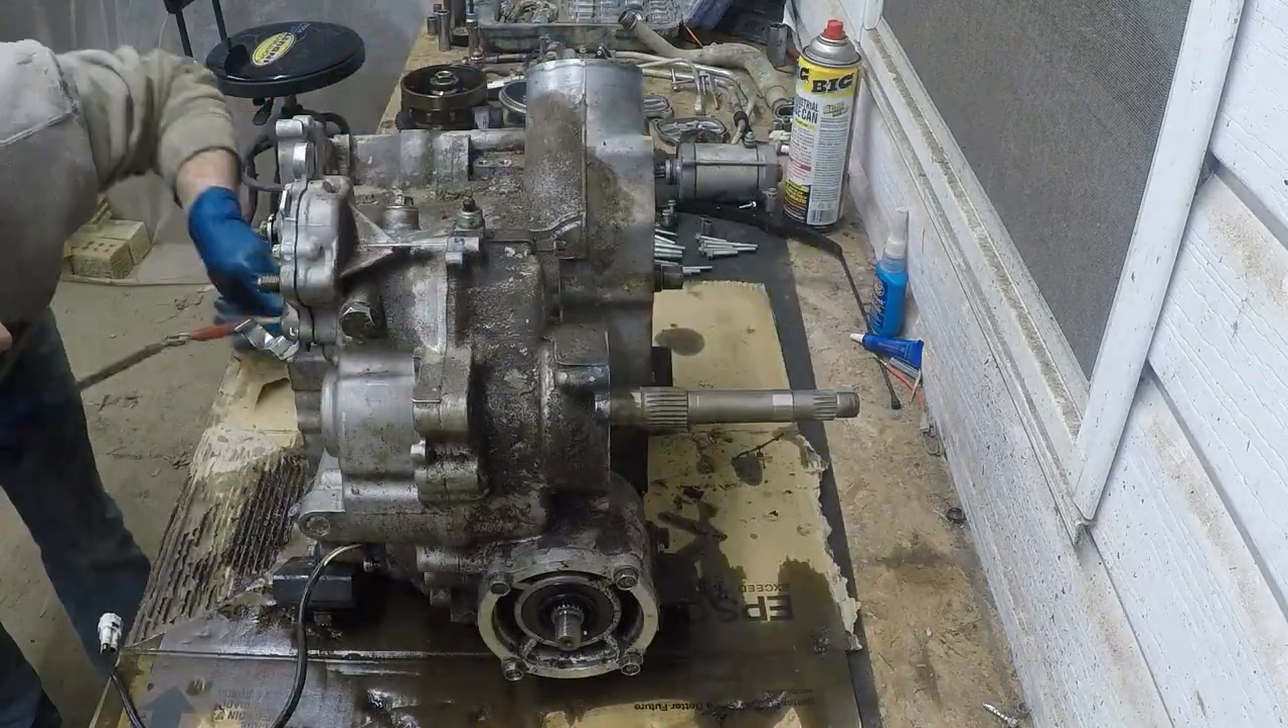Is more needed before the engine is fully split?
Yes.